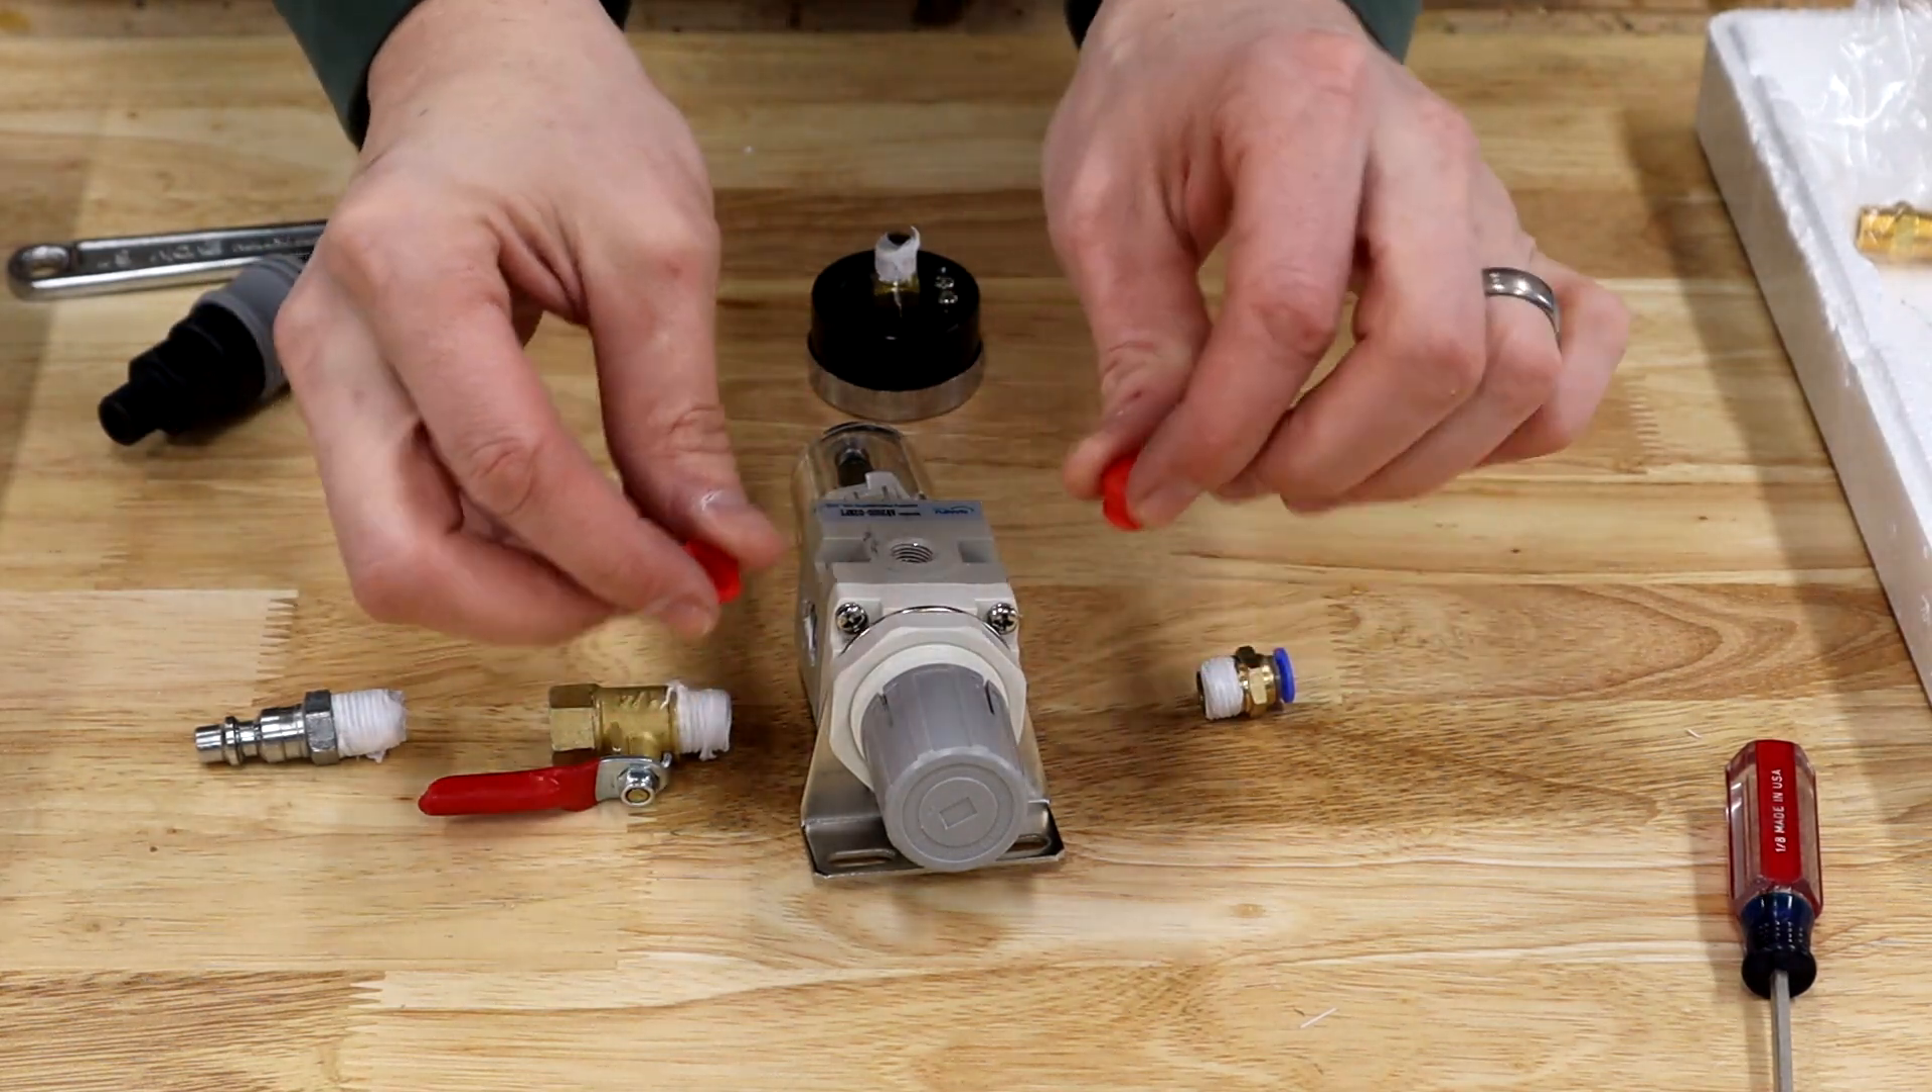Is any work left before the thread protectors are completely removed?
No.